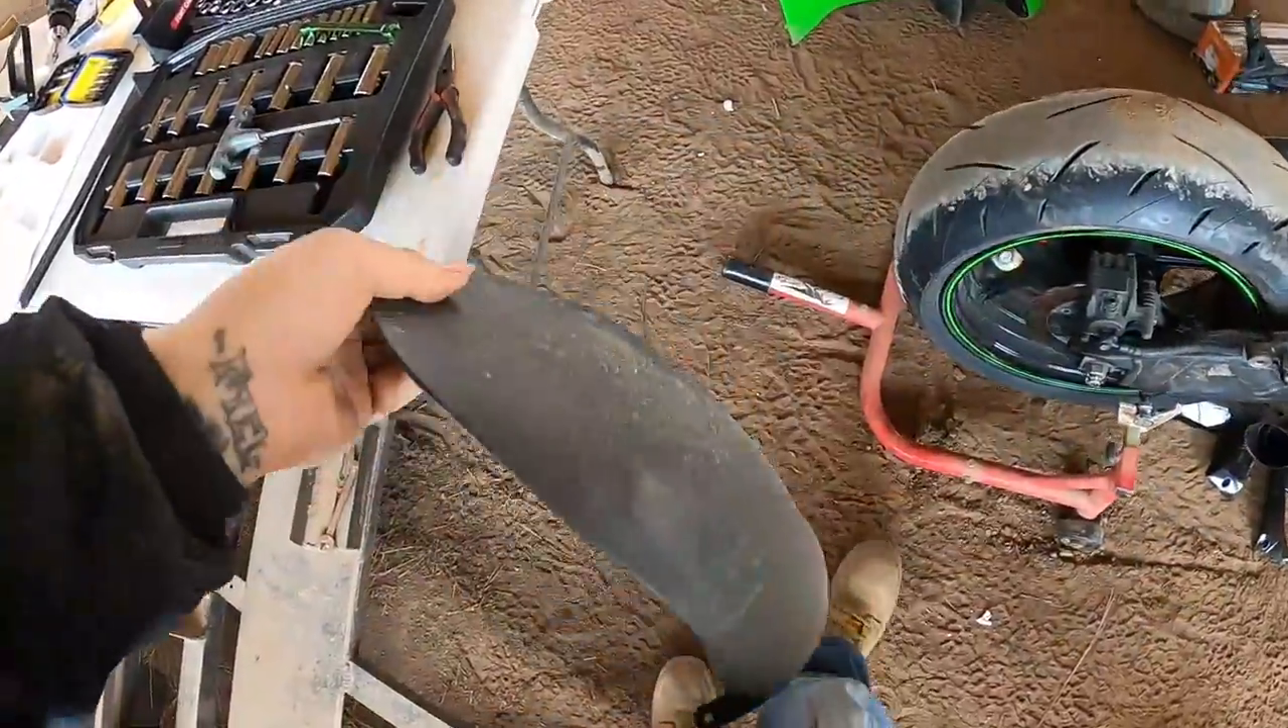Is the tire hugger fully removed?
Yes.